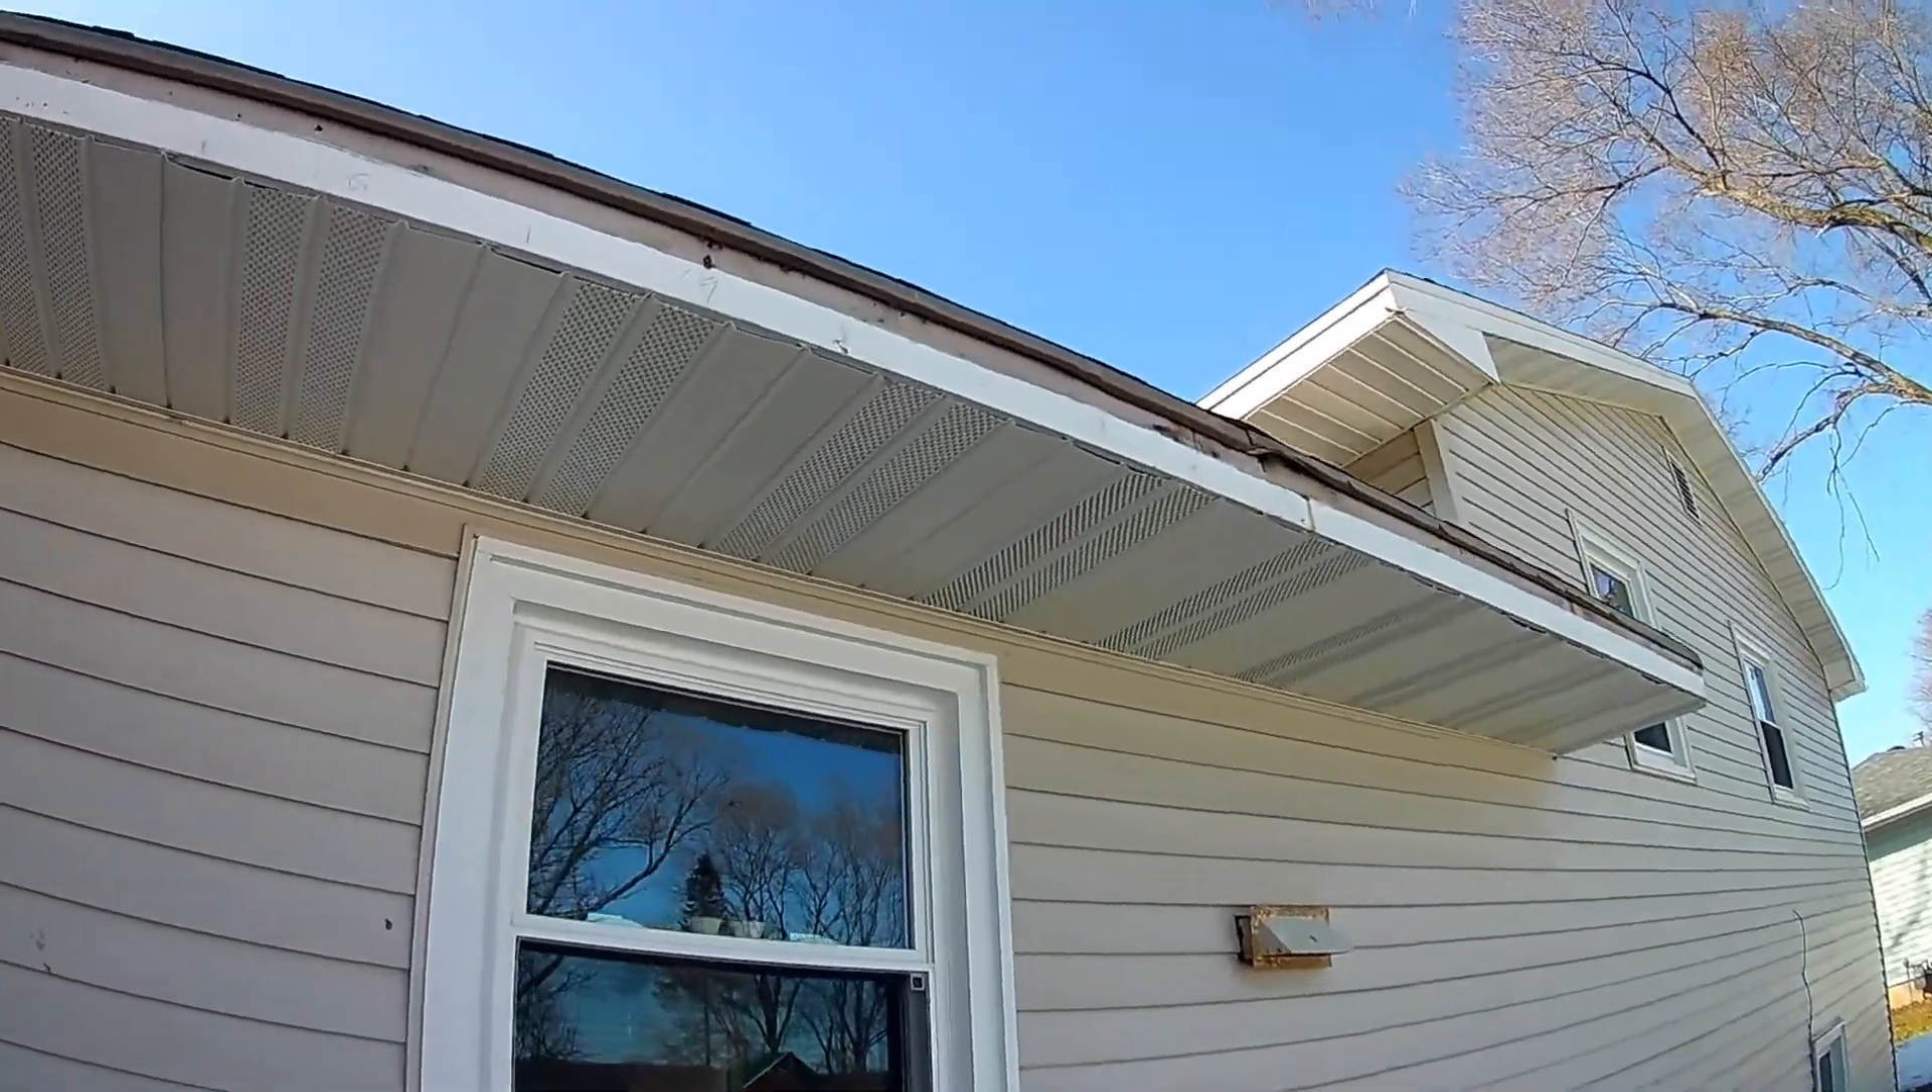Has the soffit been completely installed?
Yes.